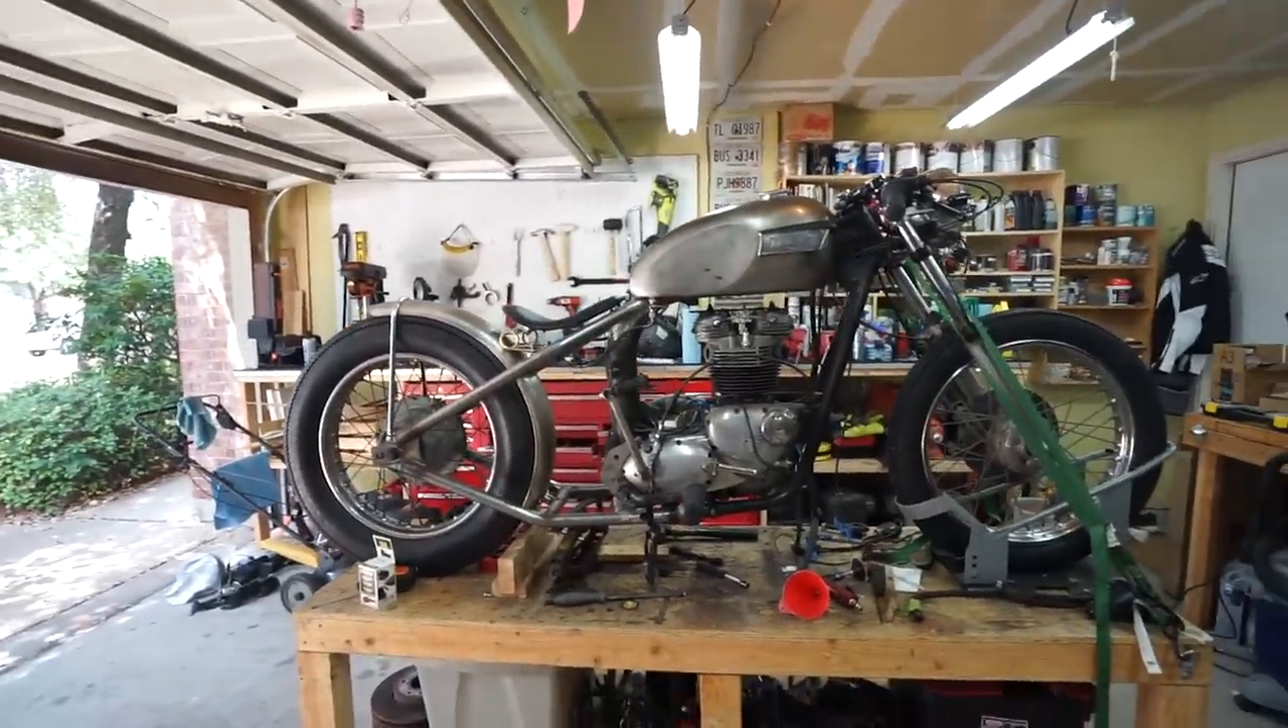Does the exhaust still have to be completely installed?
Yes.